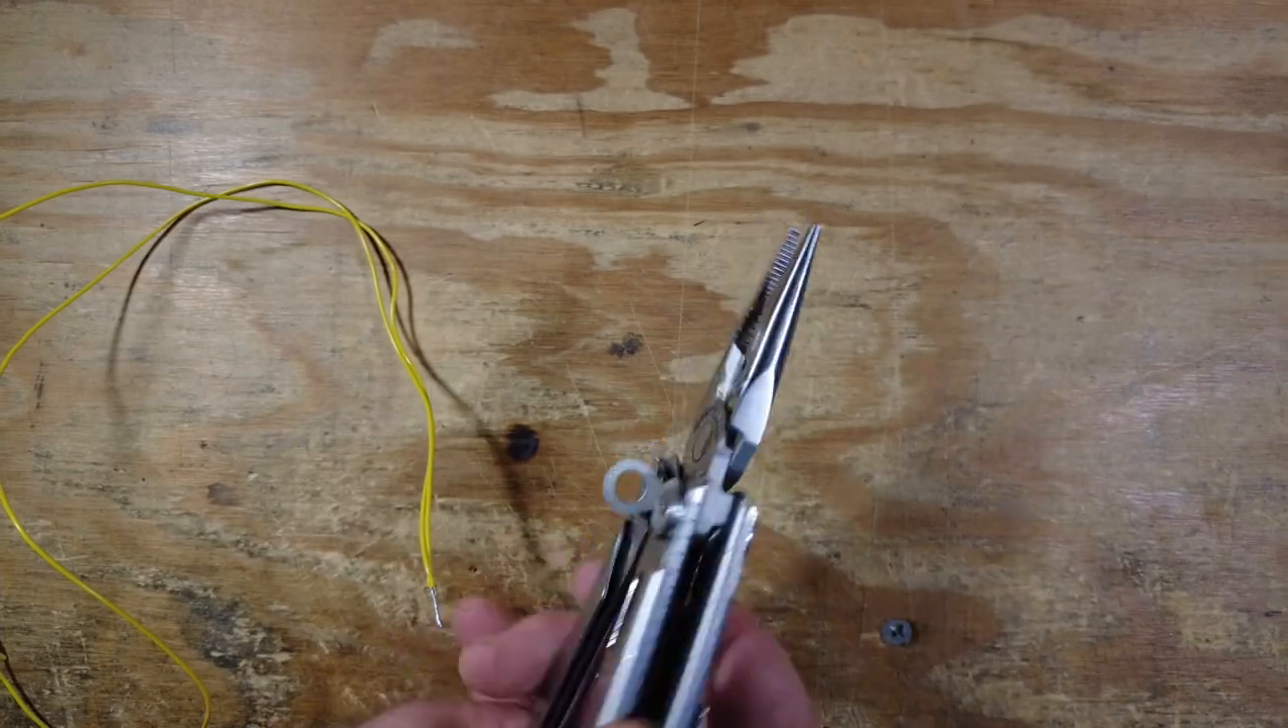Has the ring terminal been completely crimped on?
No.